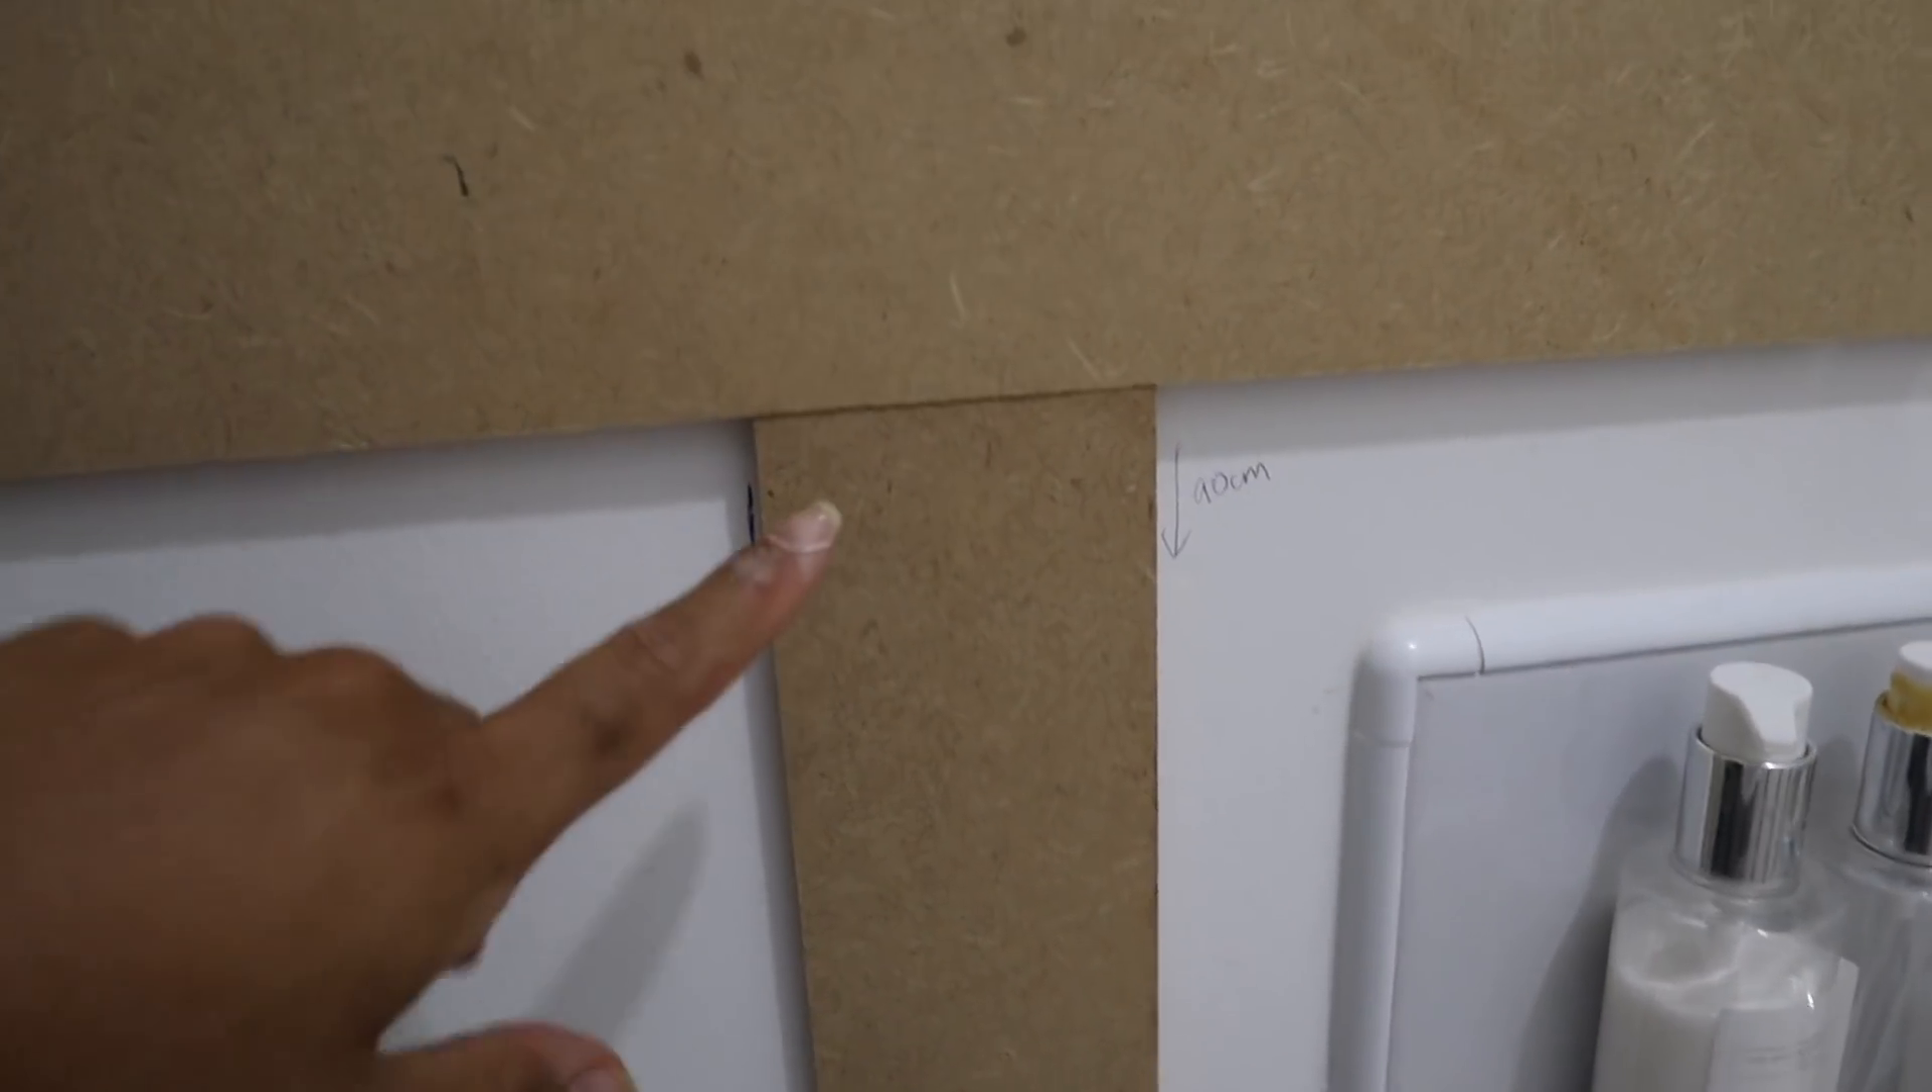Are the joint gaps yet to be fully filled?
Yes.